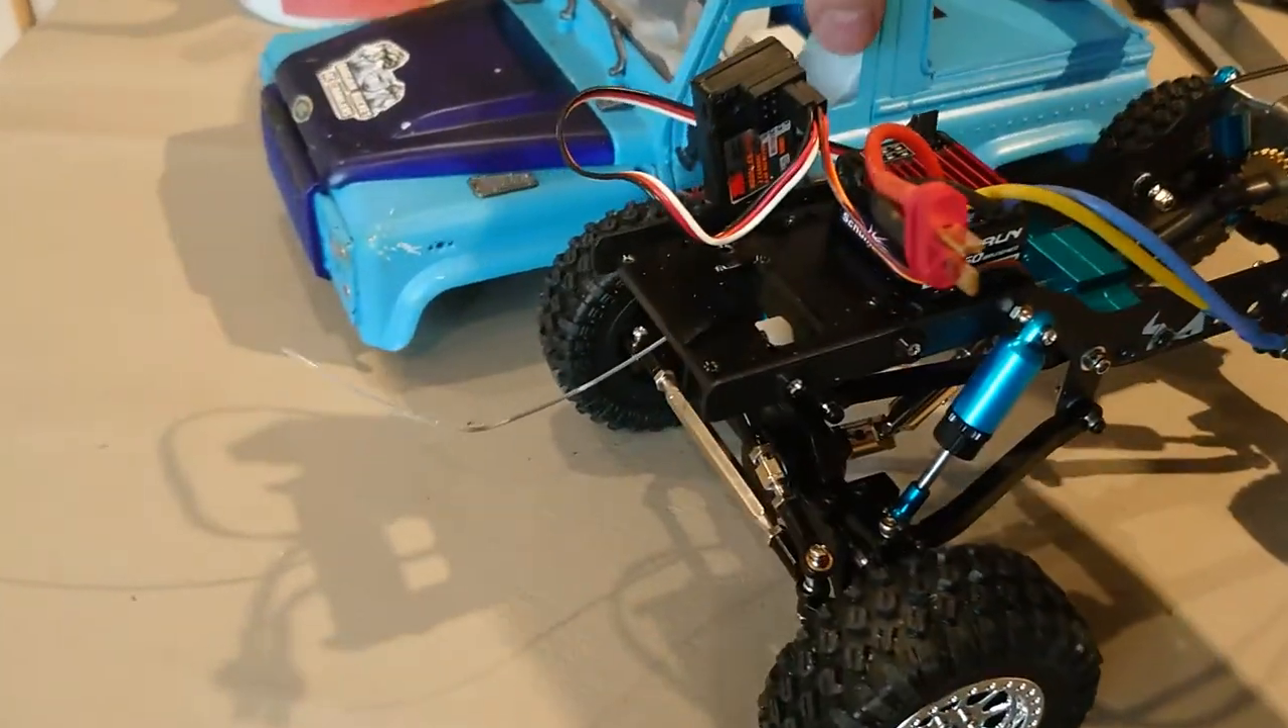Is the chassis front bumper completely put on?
No.